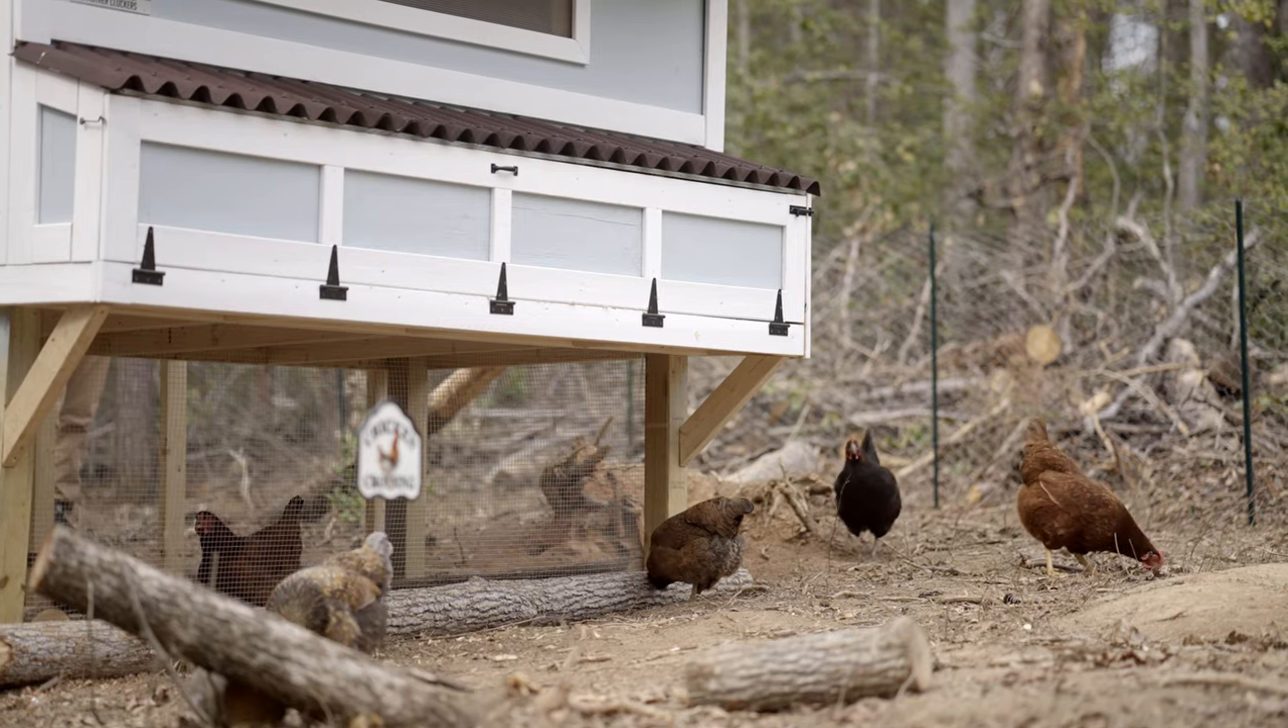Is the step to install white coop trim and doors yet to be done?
No.